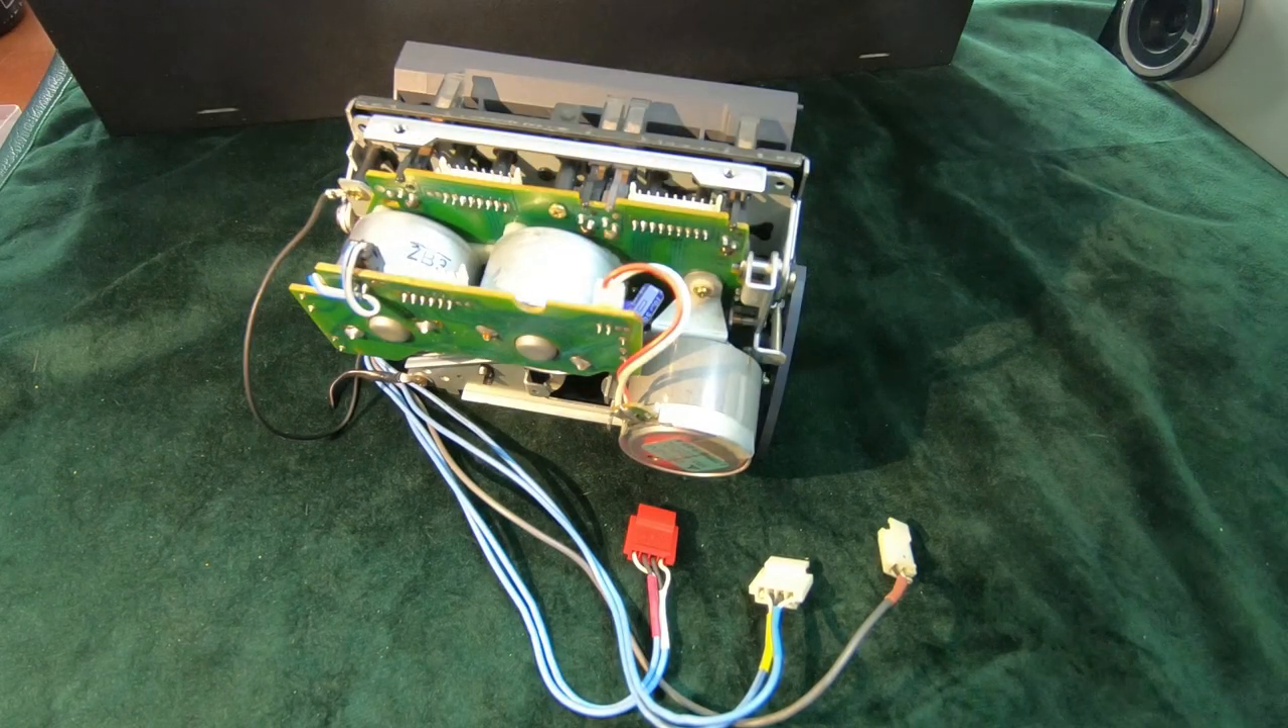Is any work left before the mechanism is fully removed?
No.